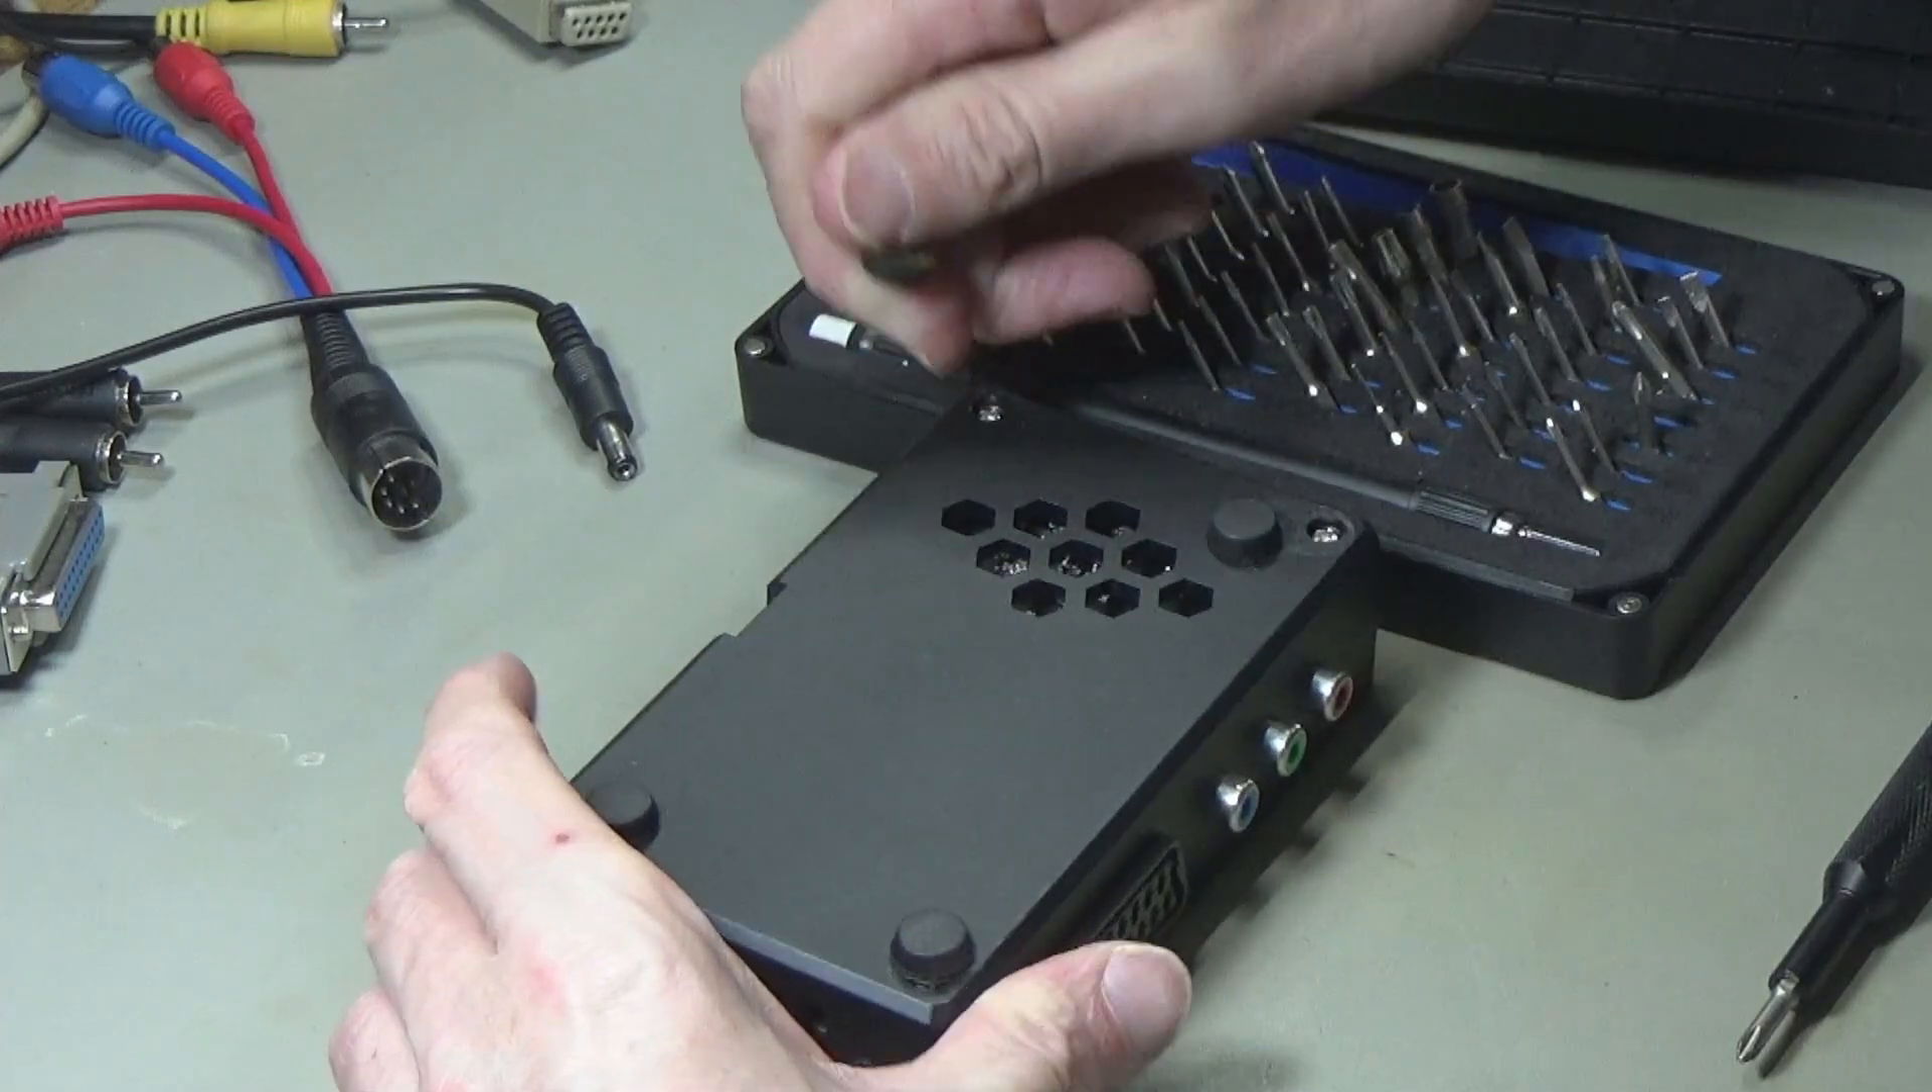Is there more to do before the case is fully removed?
Yes.